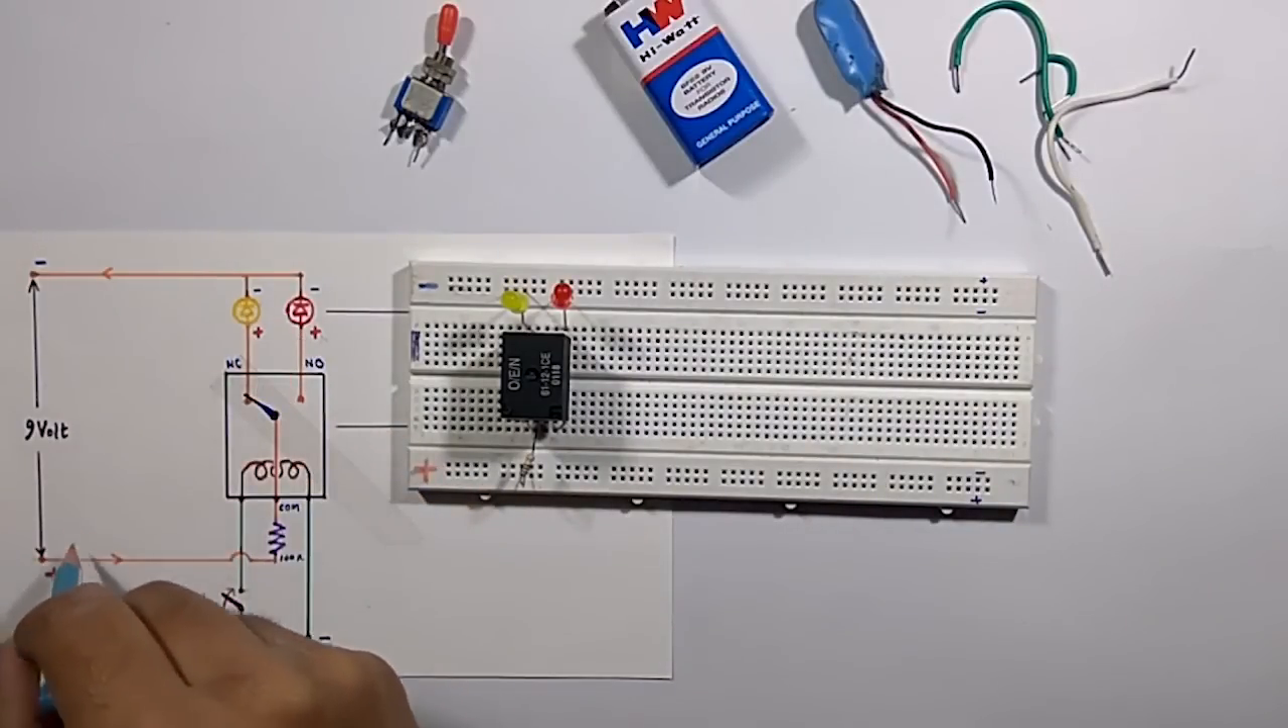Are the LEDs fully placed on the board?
Yes.